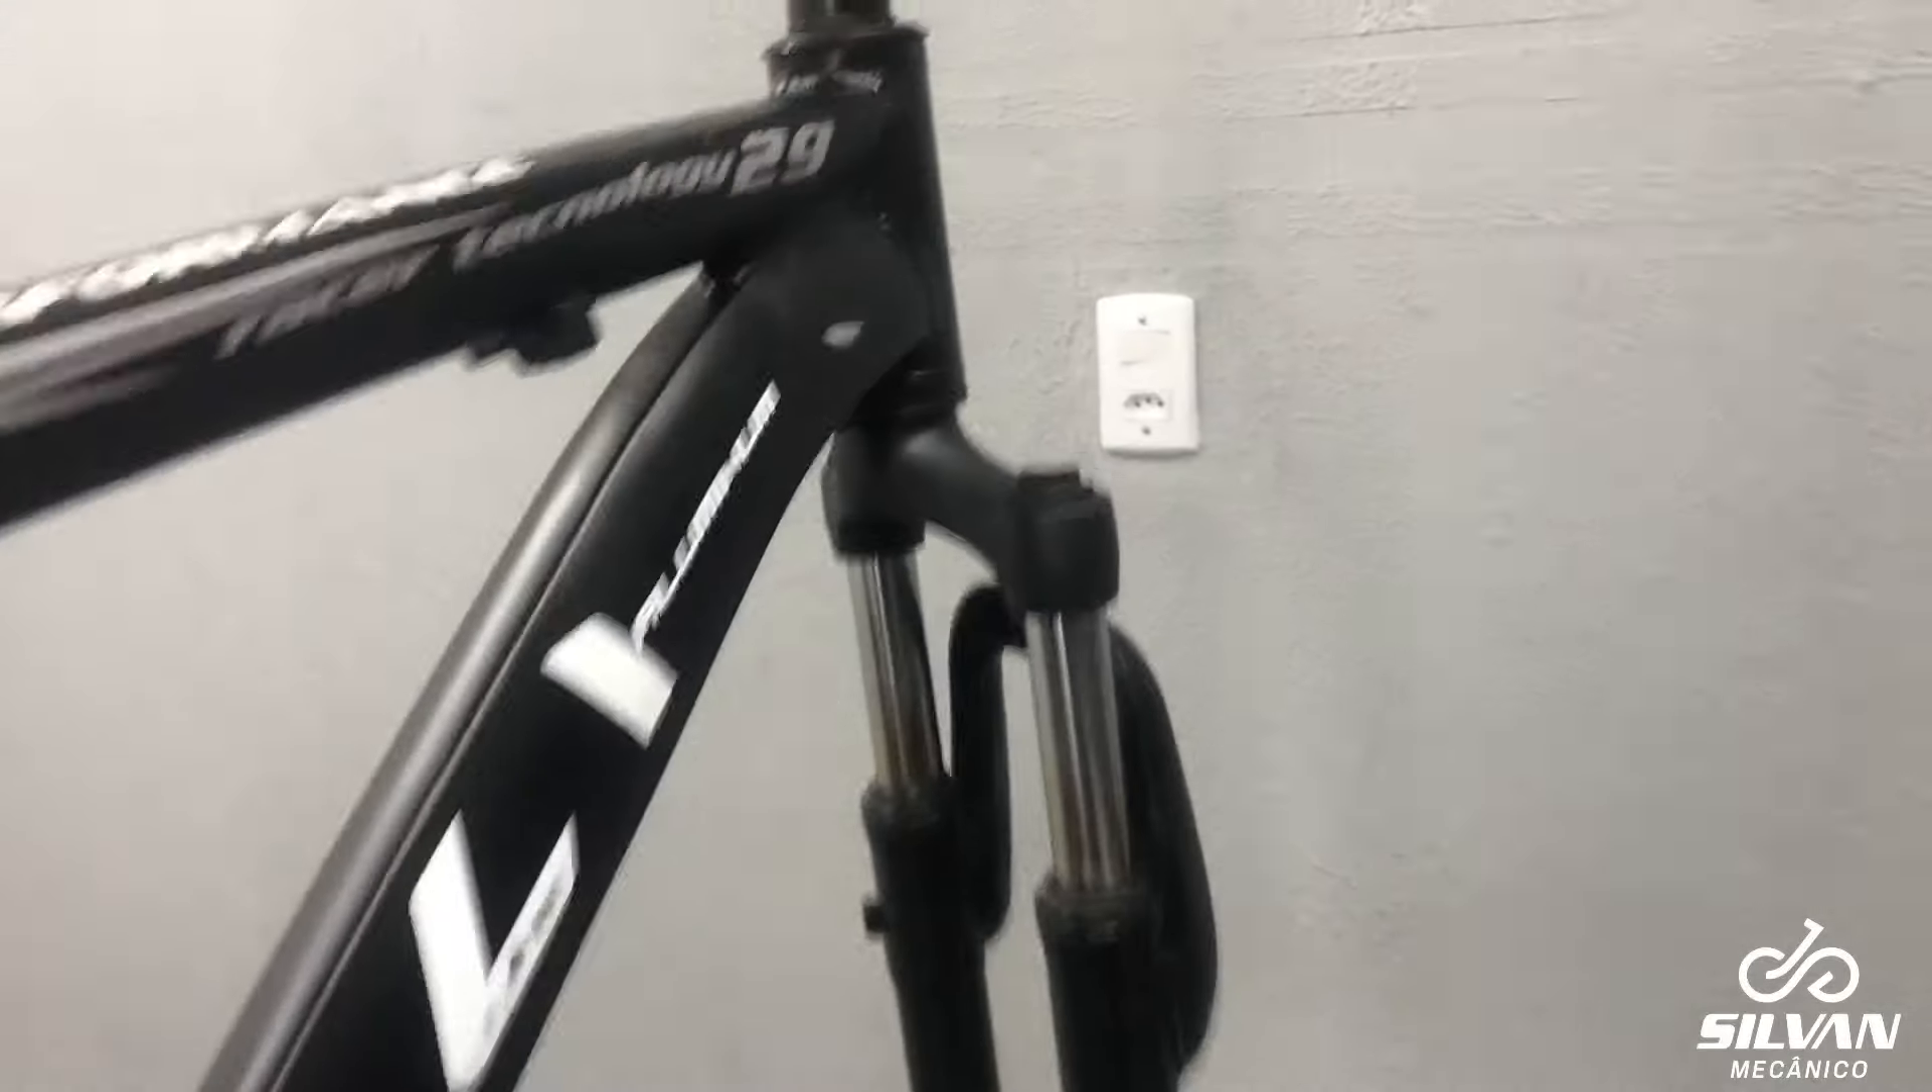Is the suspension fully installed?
Yes.